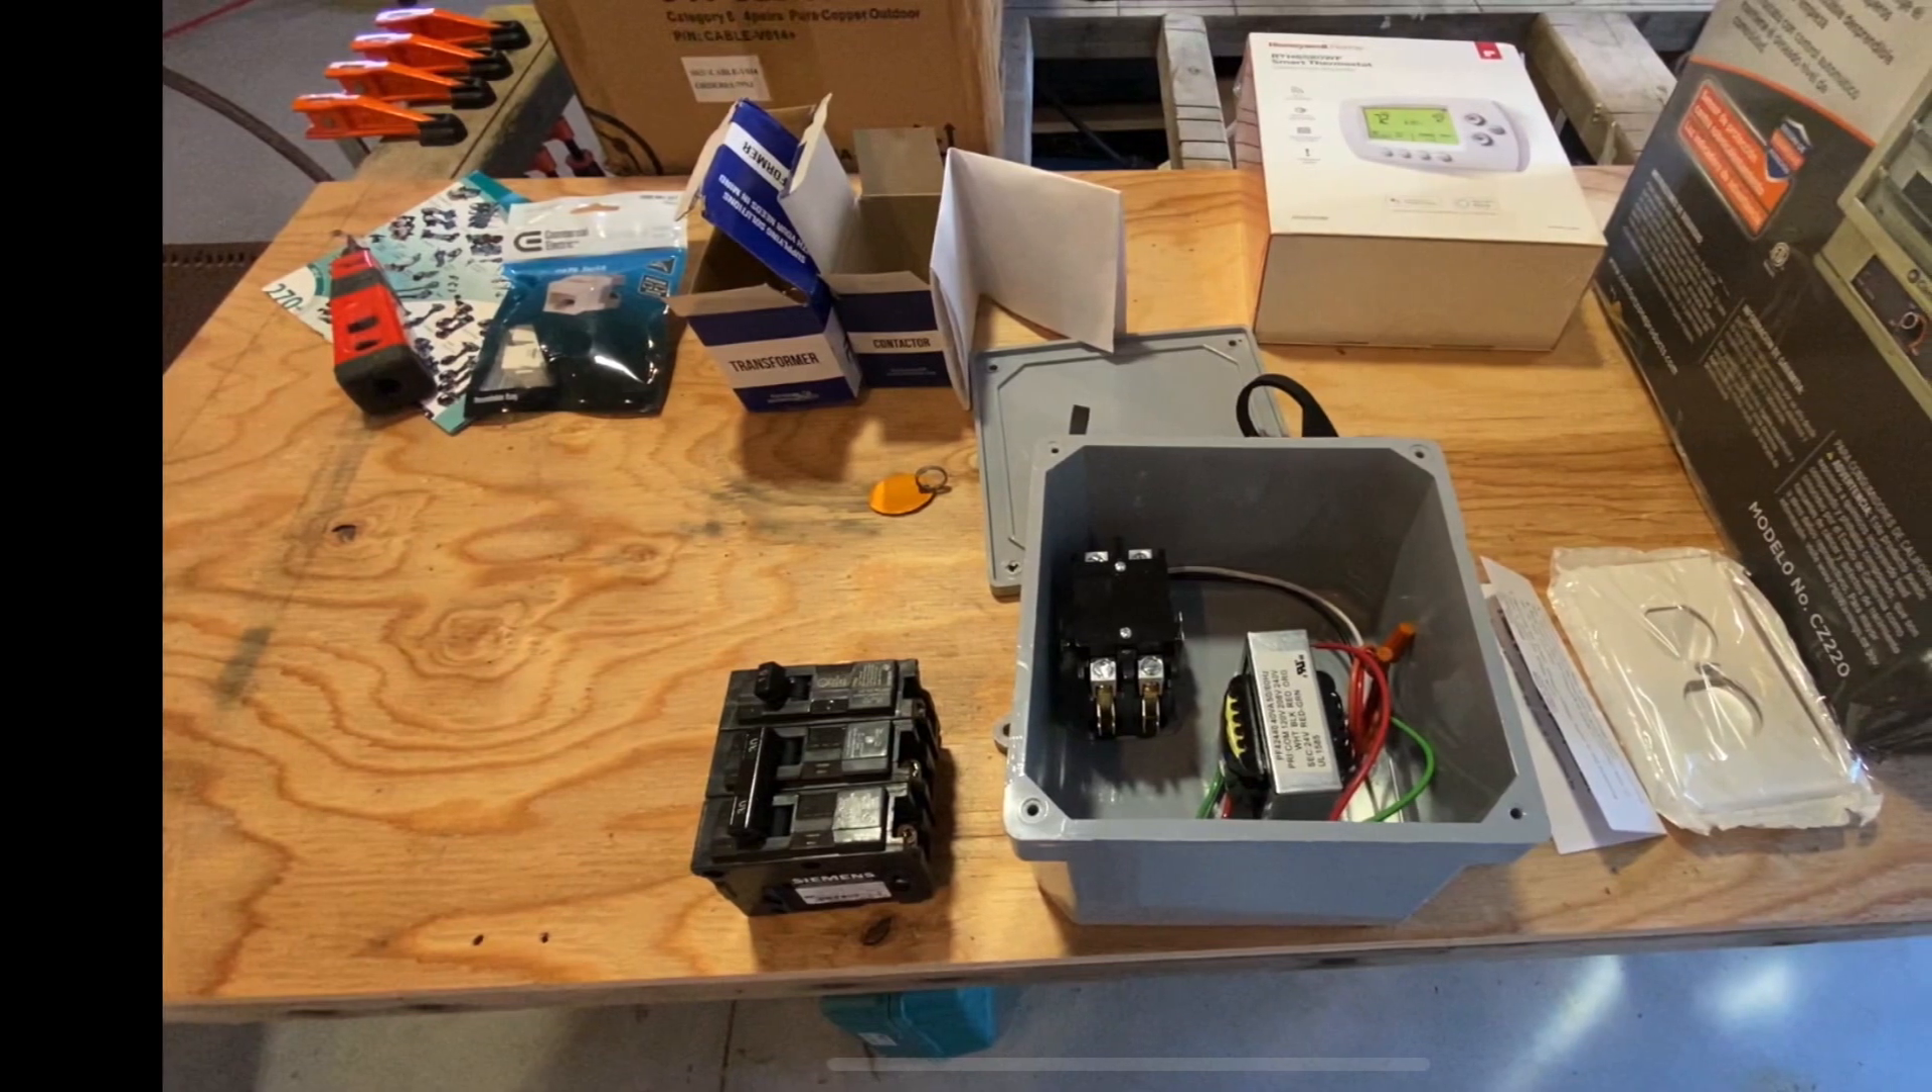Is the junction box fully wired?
No.